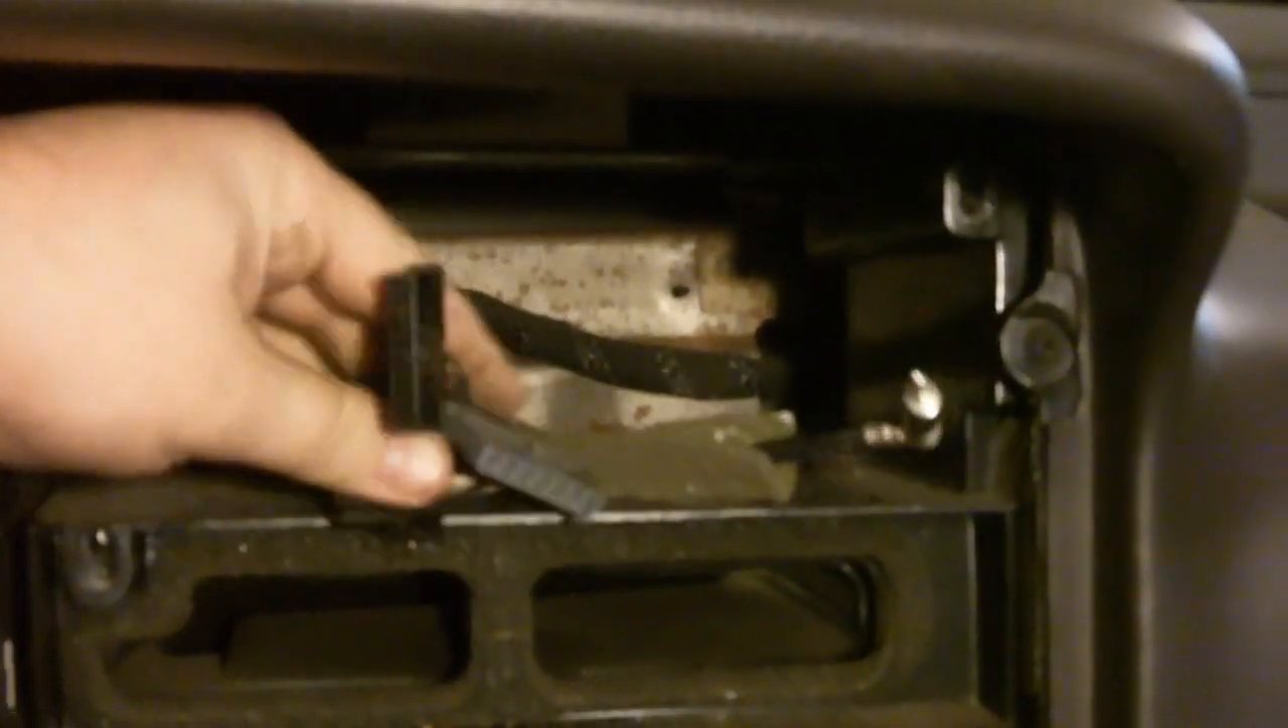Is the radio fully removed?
Yes.